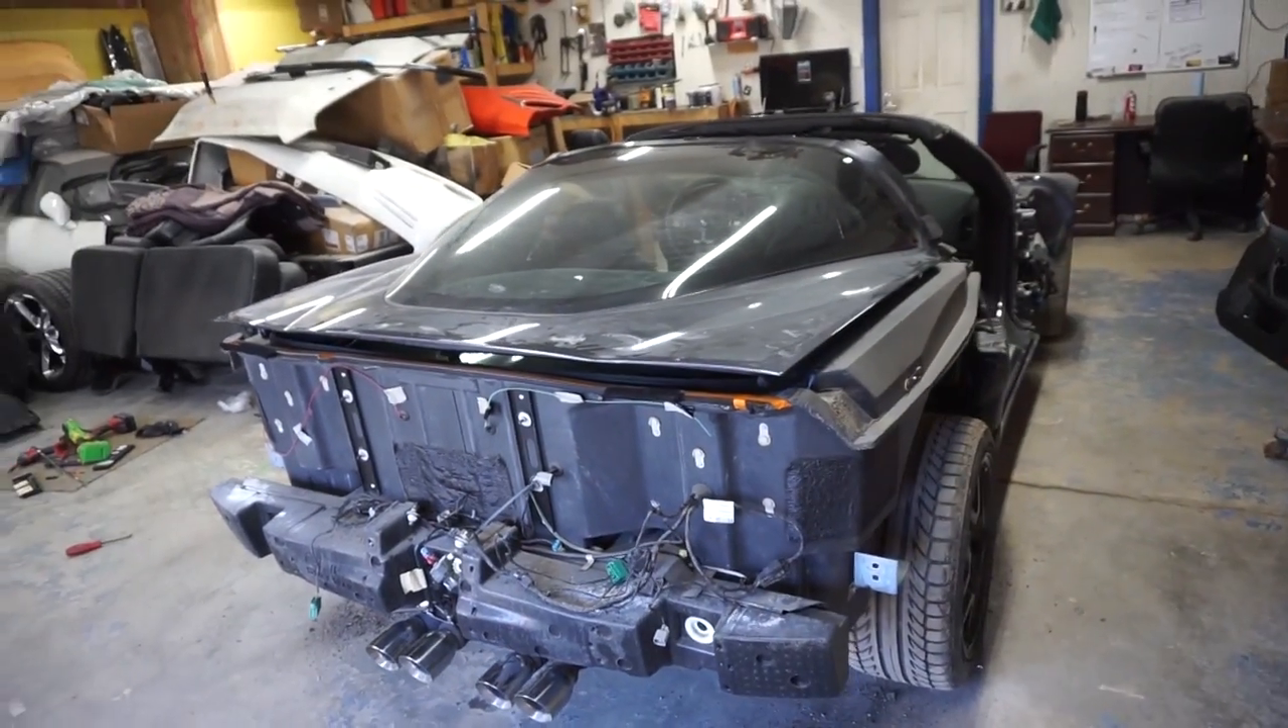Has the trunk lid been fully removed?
No.